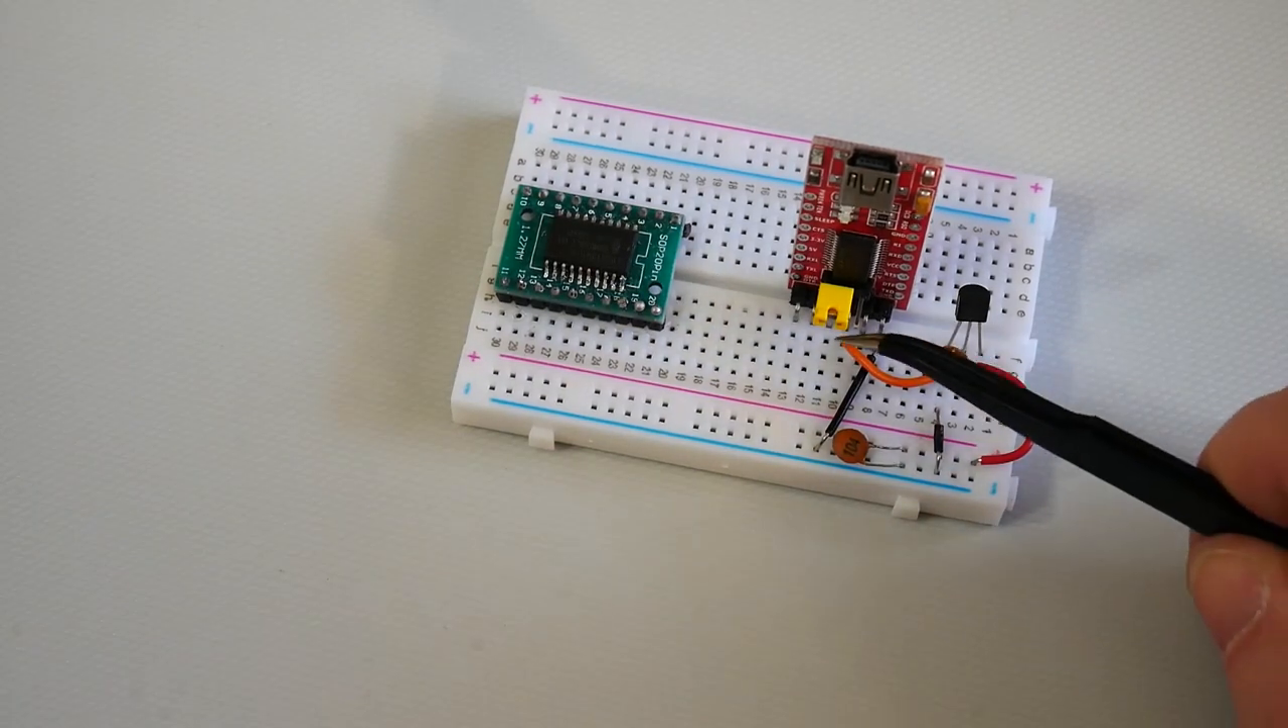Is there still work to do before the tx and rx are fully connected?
Yes.